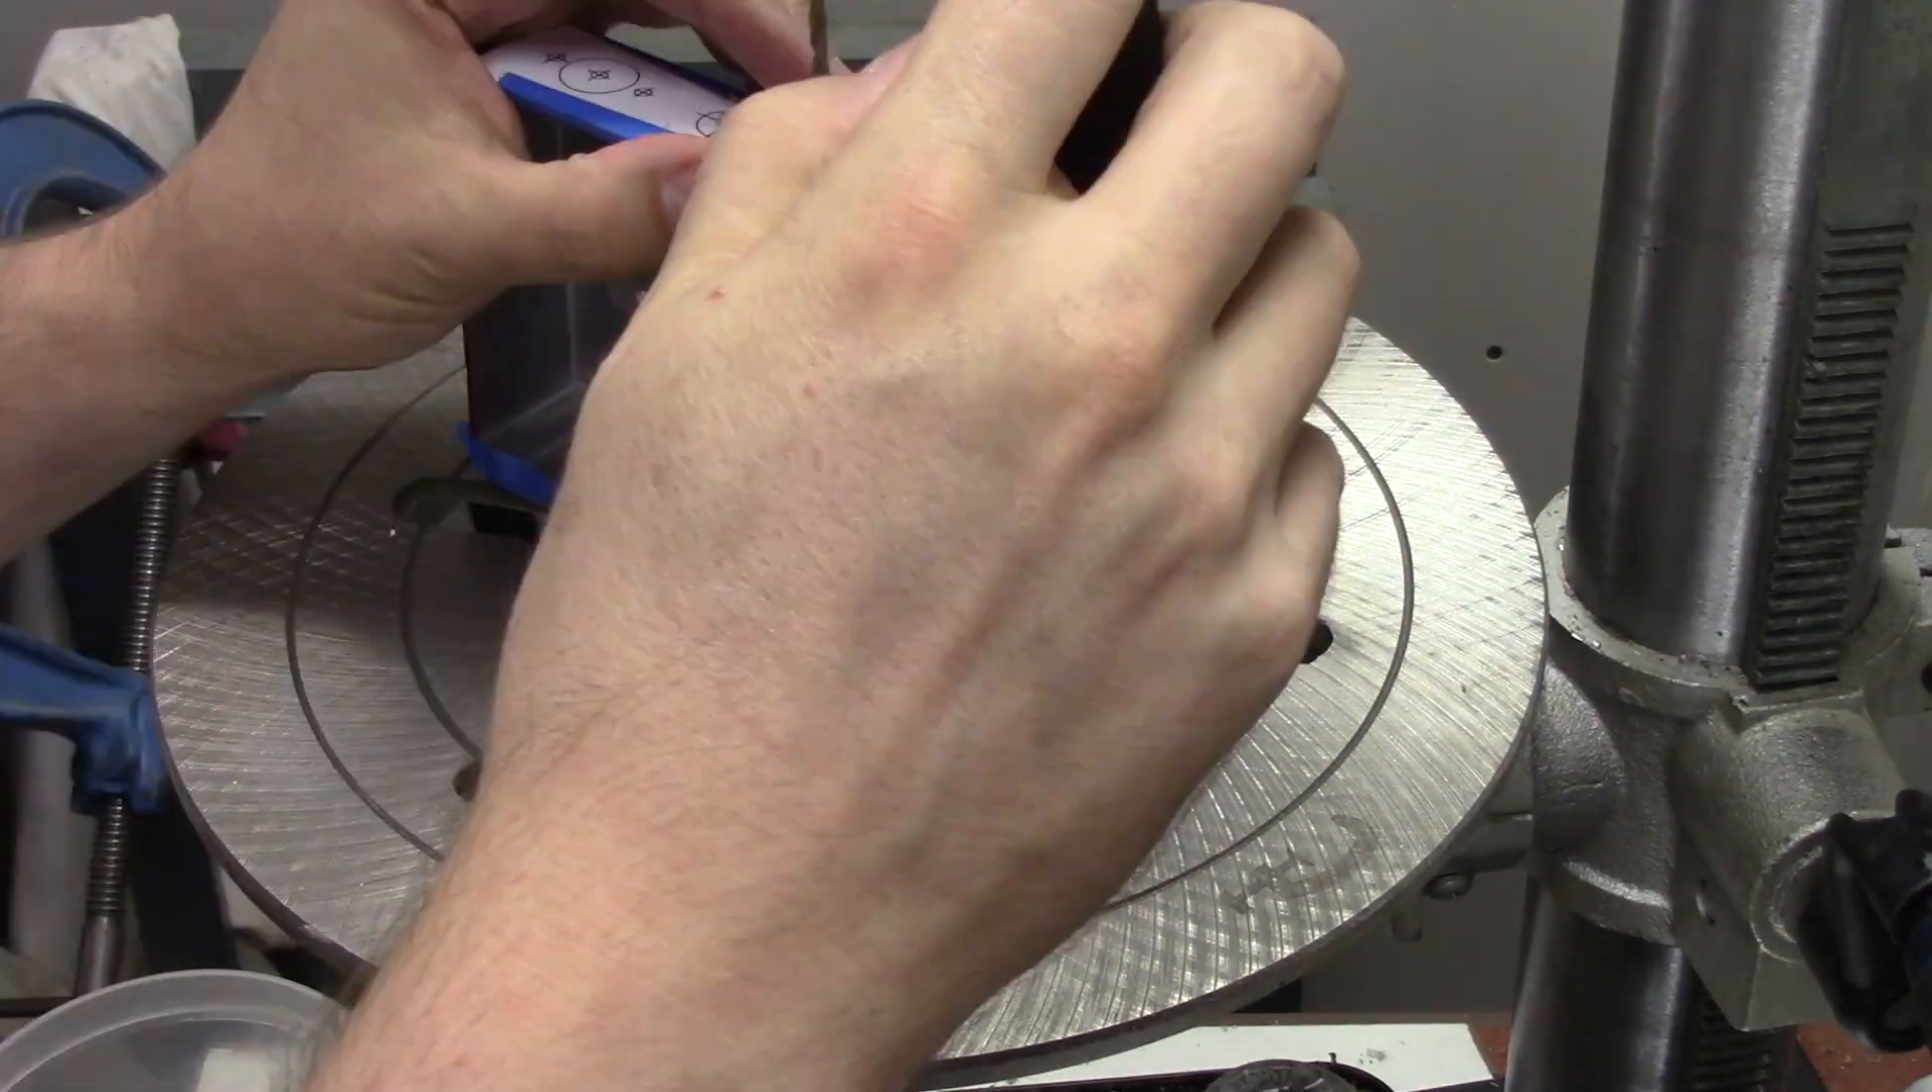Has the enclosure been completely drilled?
No.